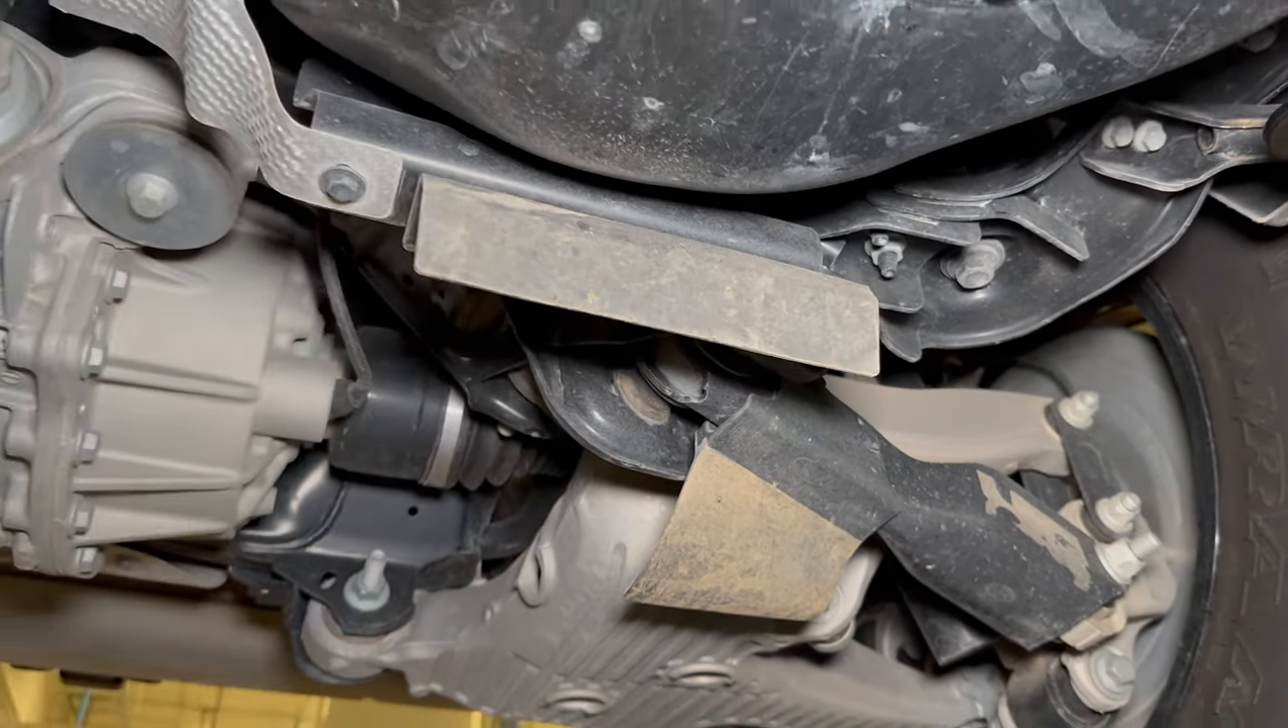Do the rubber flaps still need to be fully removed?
Yes.